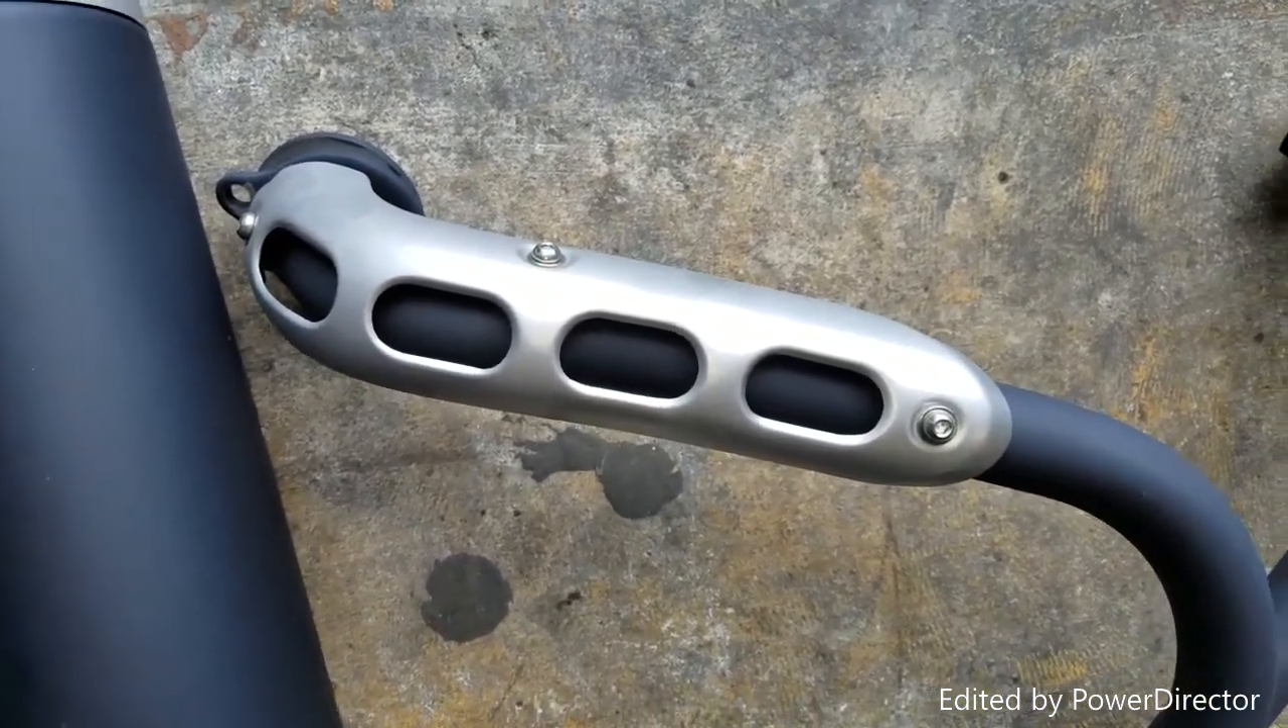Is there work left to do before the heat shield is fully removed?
Yes.